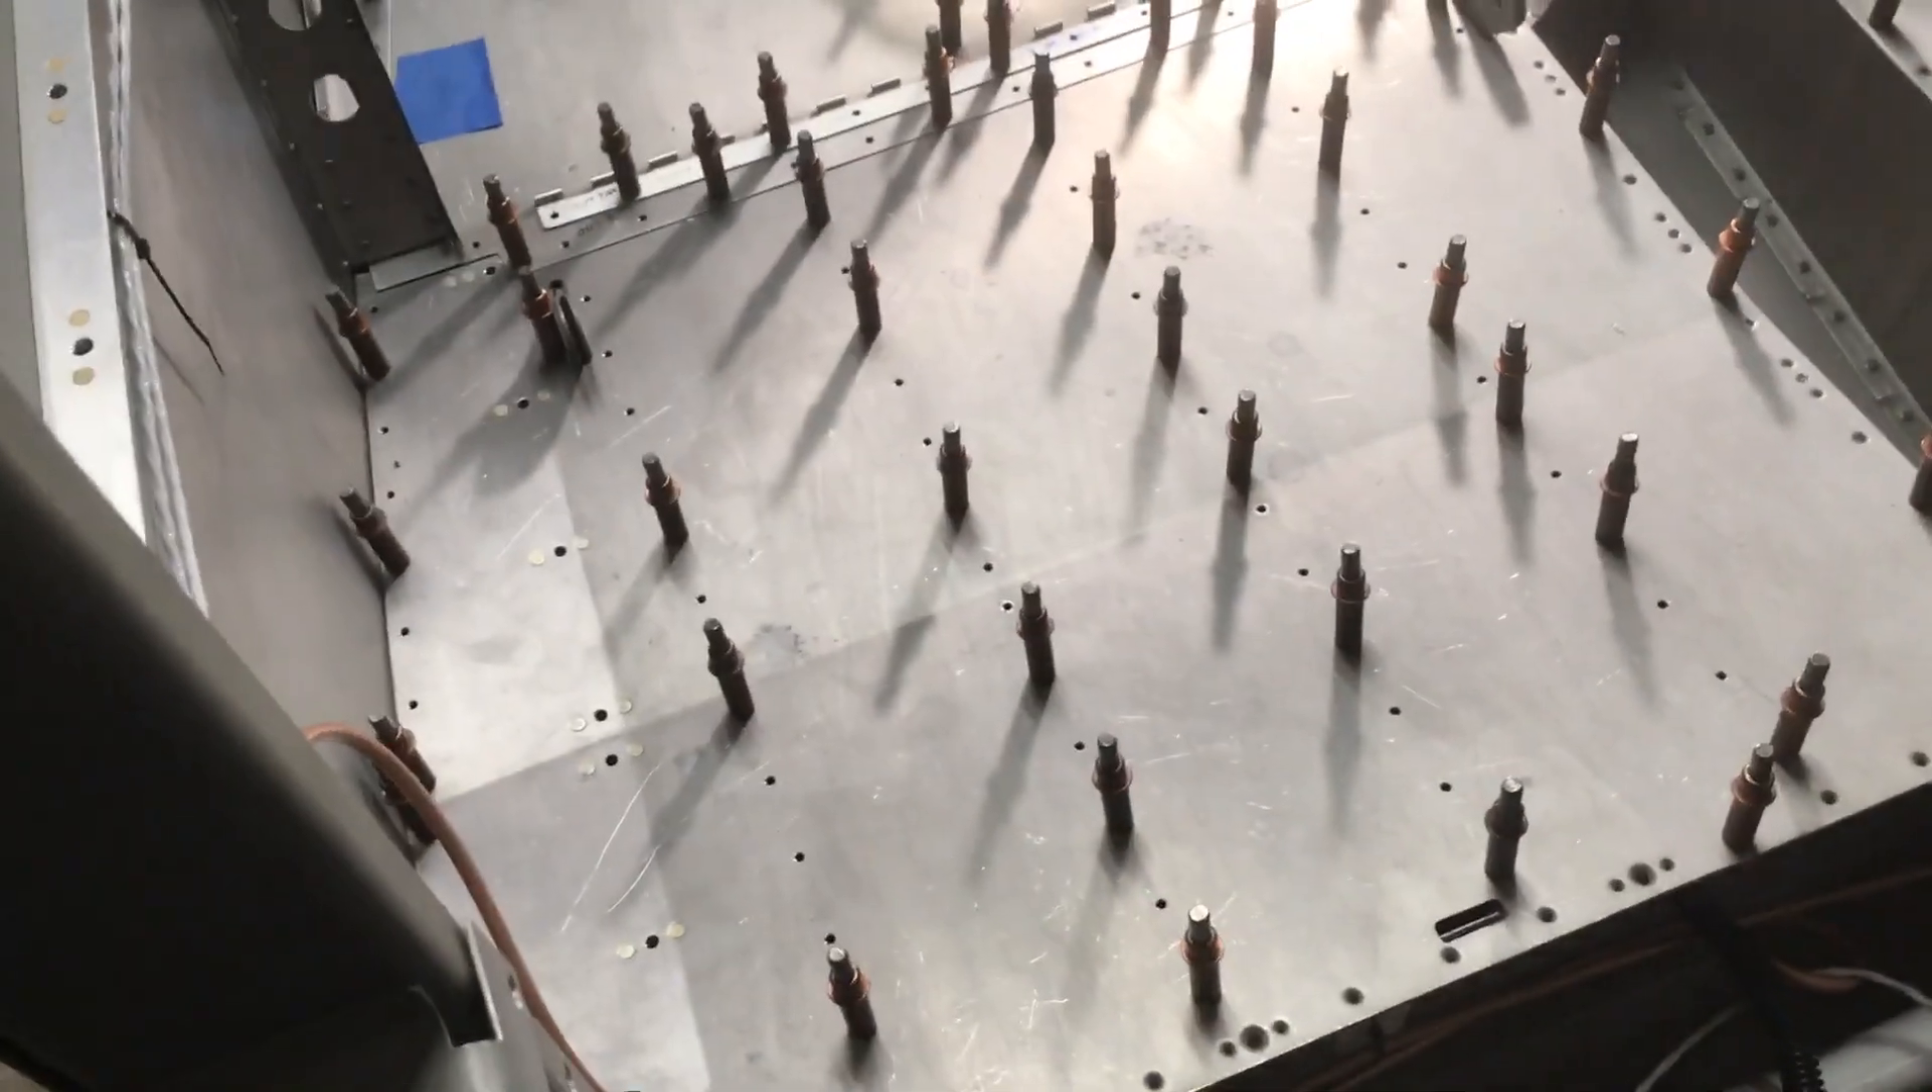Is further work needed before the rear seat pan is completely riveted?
Yes.